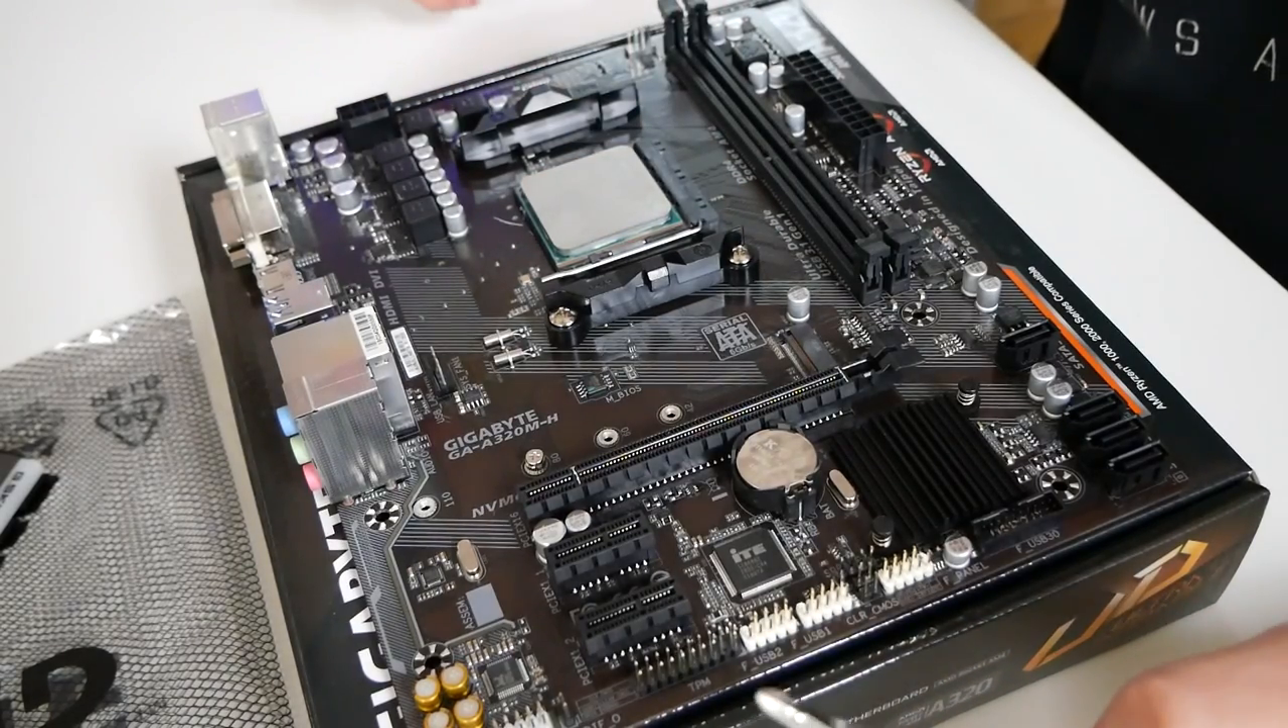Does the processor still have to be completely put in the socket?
No.